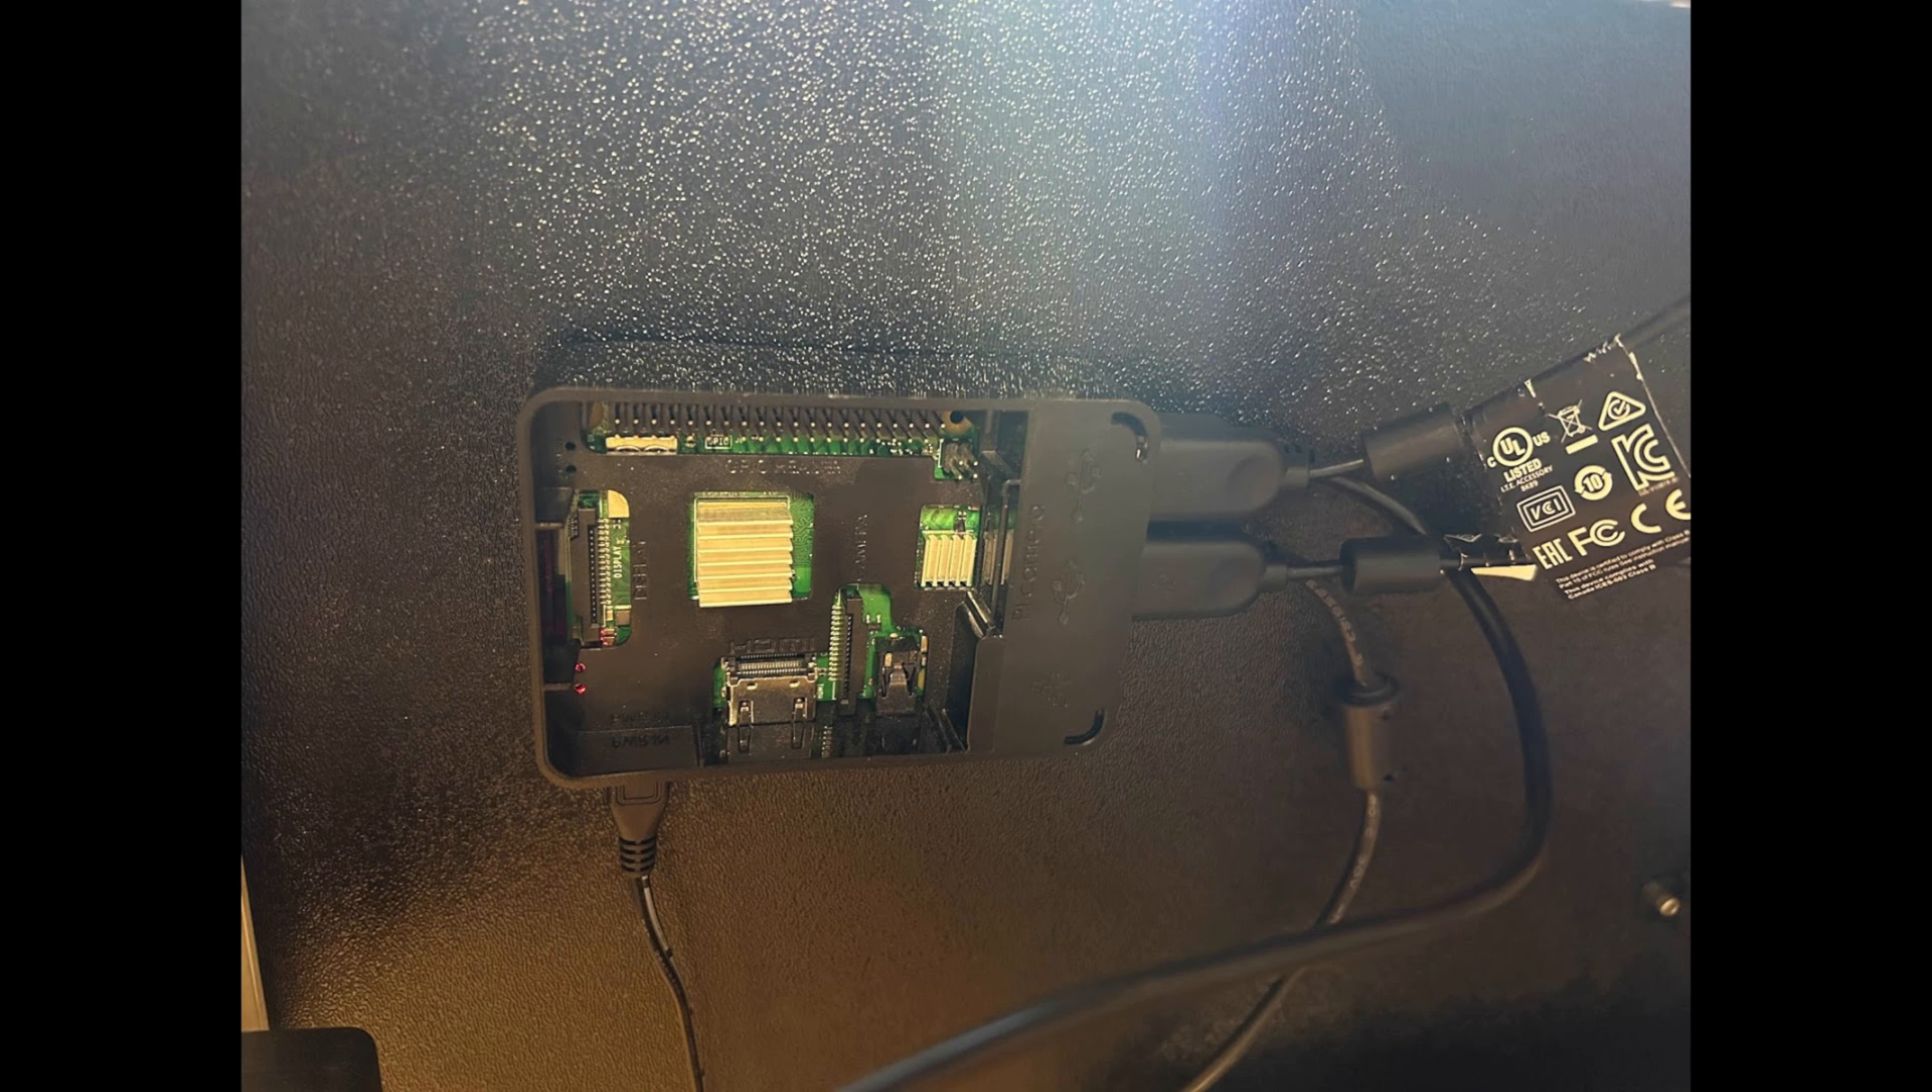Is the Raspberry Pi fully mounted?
Yes.